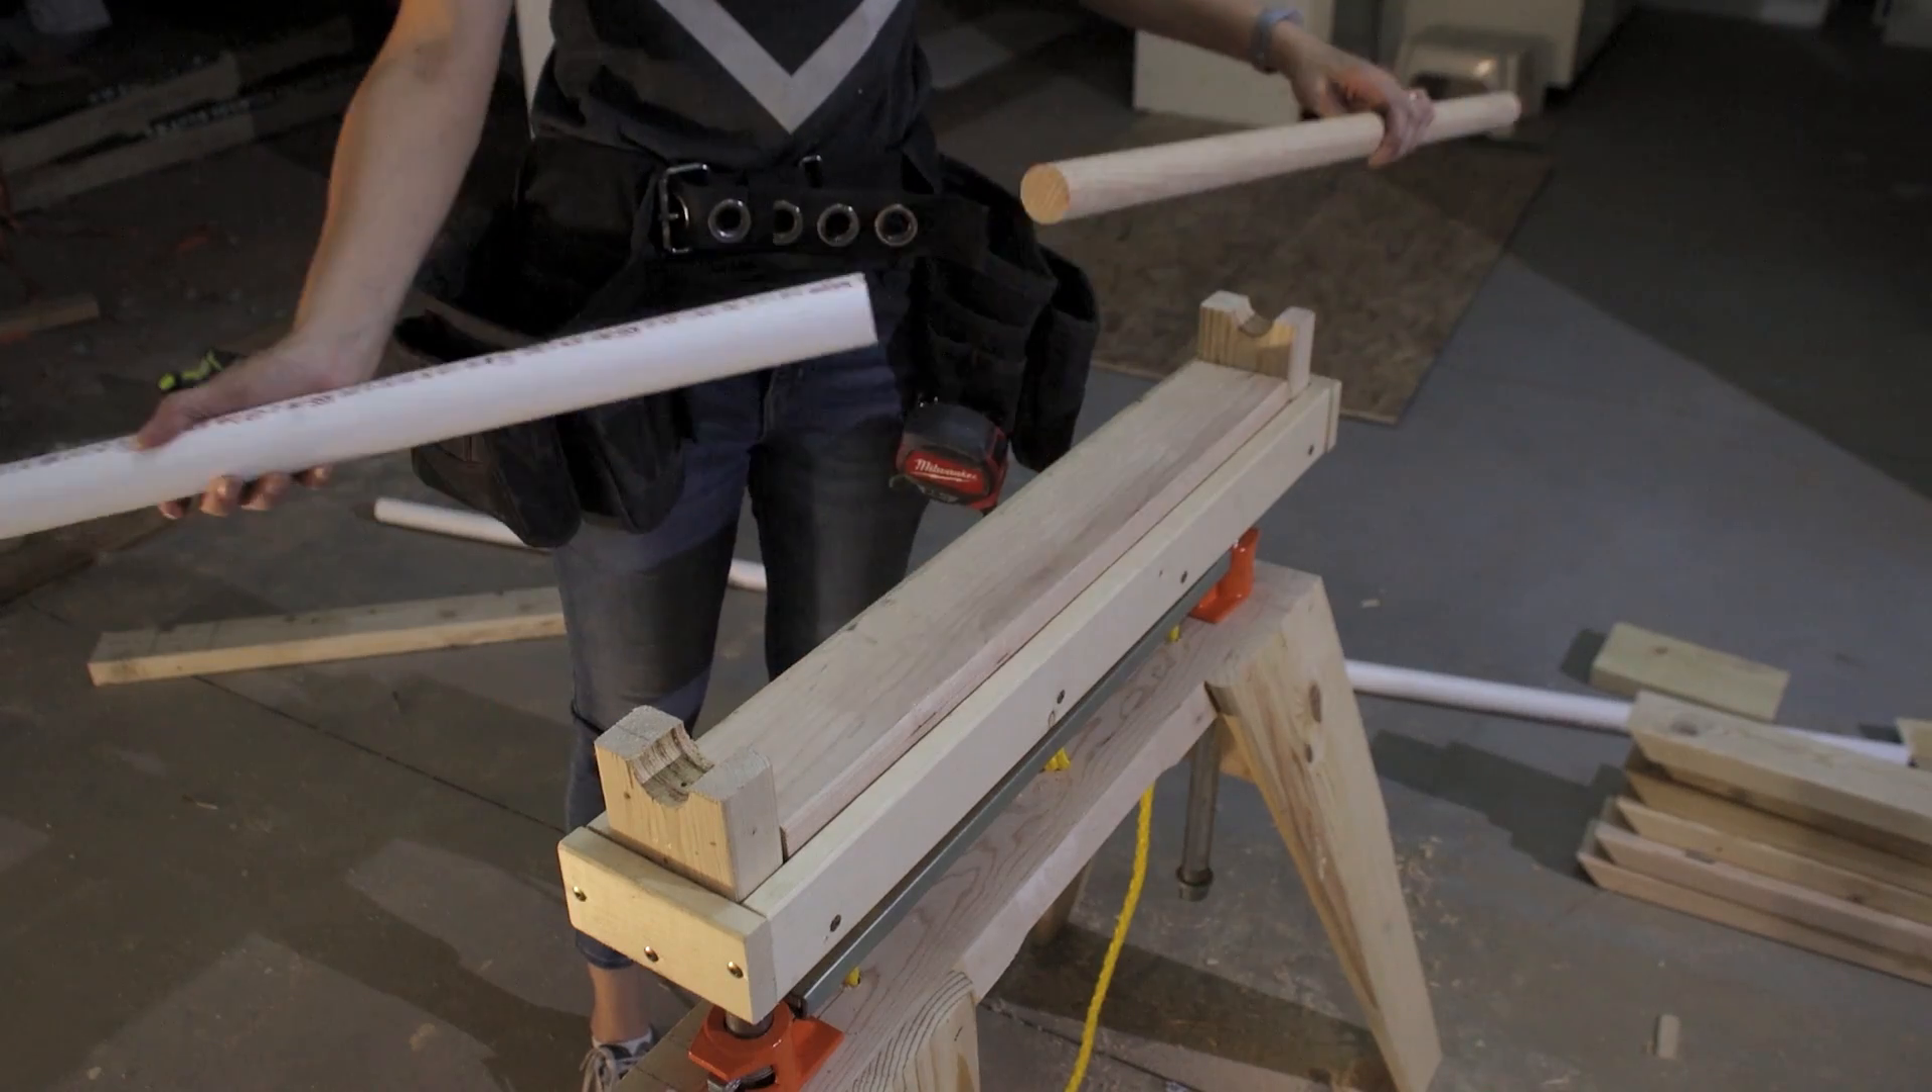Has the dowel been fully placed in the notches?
No.